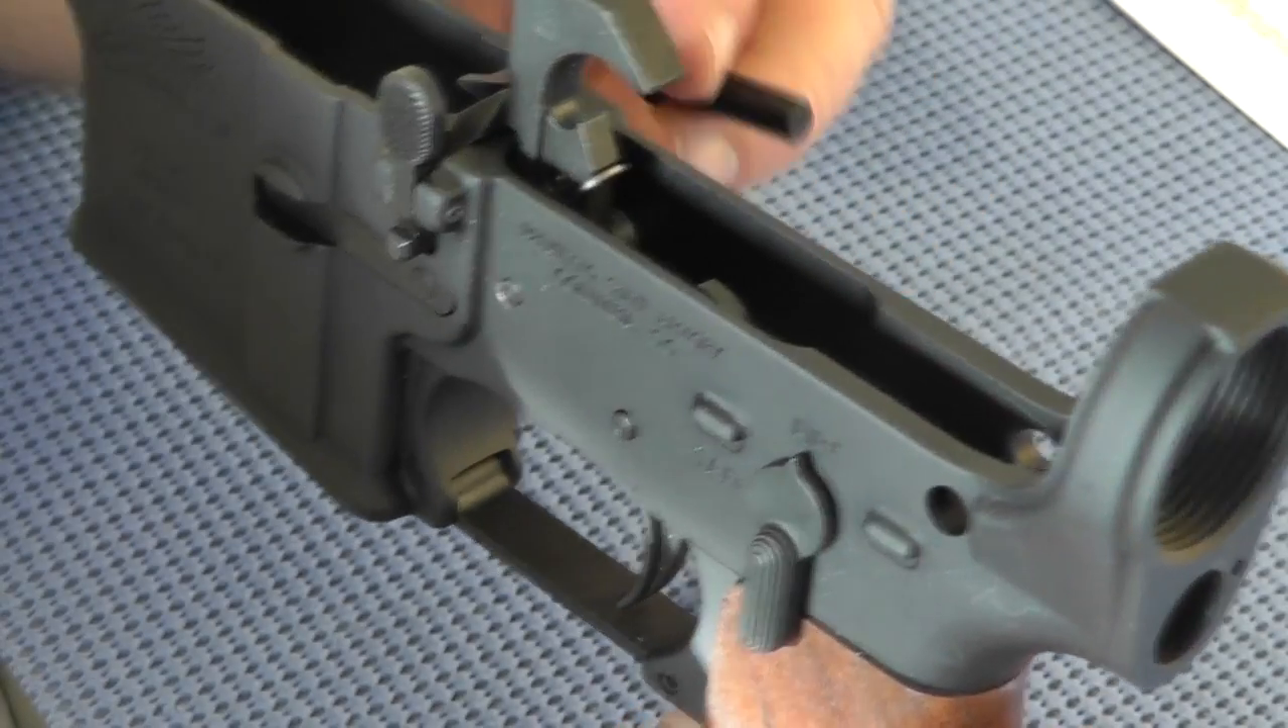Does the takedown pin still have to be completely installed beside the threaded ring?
Yes.